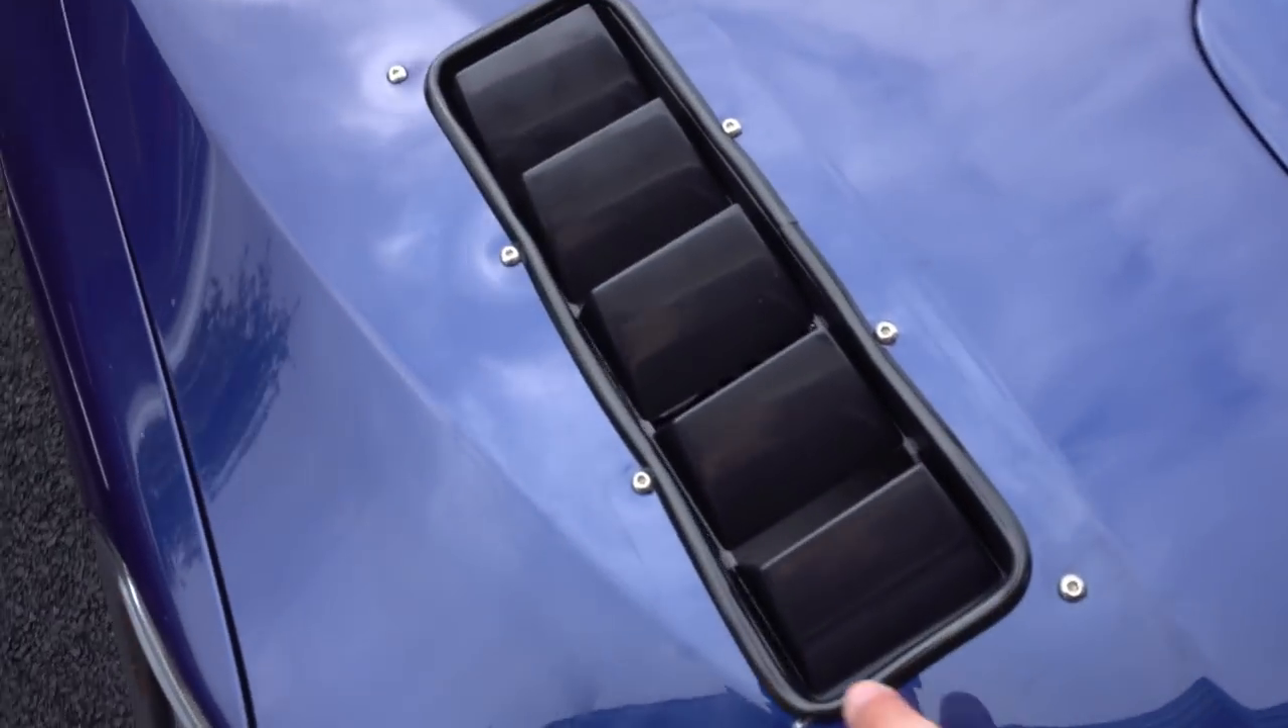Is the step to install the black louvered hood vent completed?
Yes.